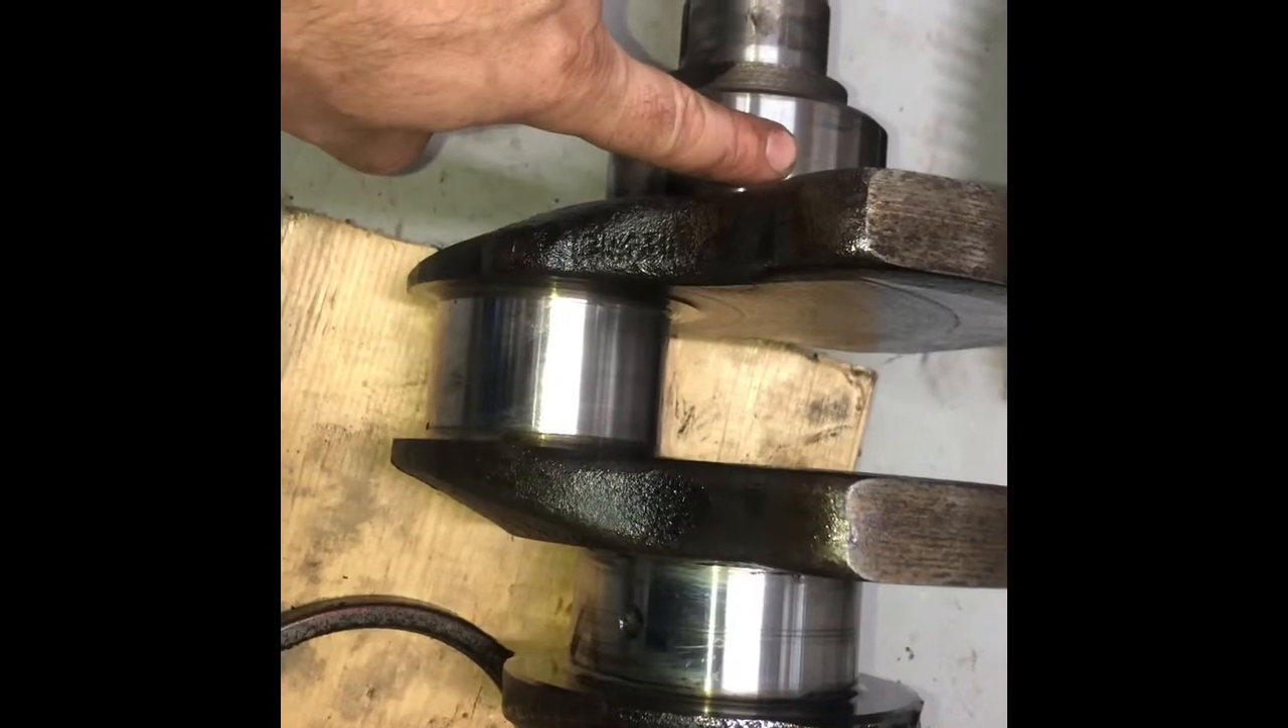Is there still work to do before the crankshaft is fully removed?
No.